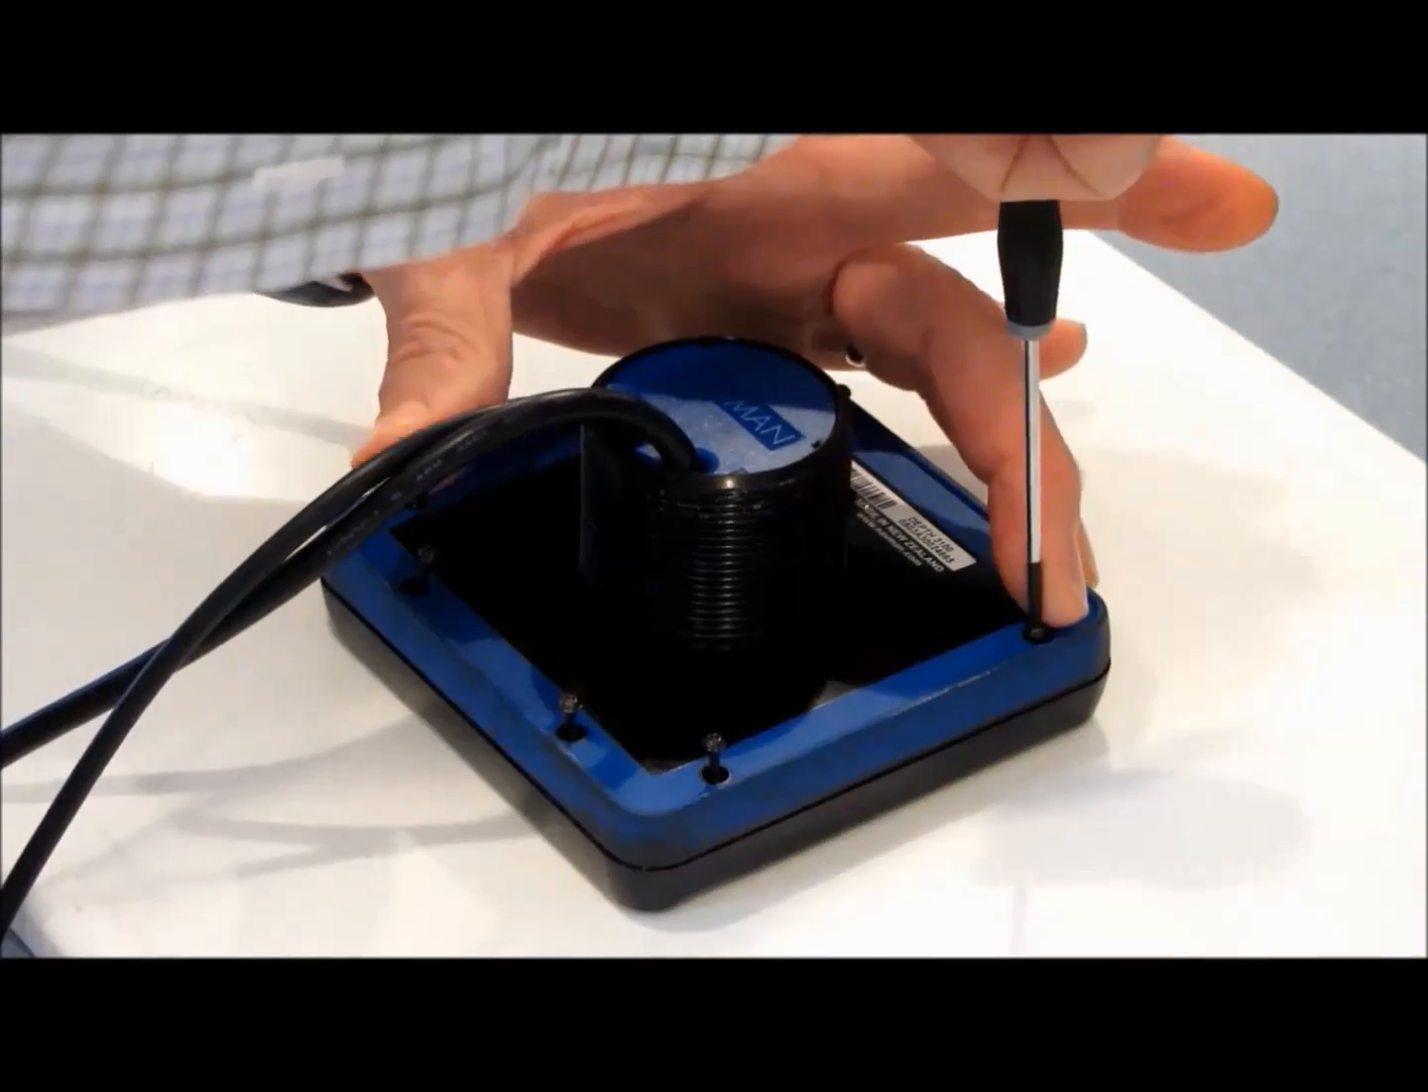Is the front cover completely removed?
No.